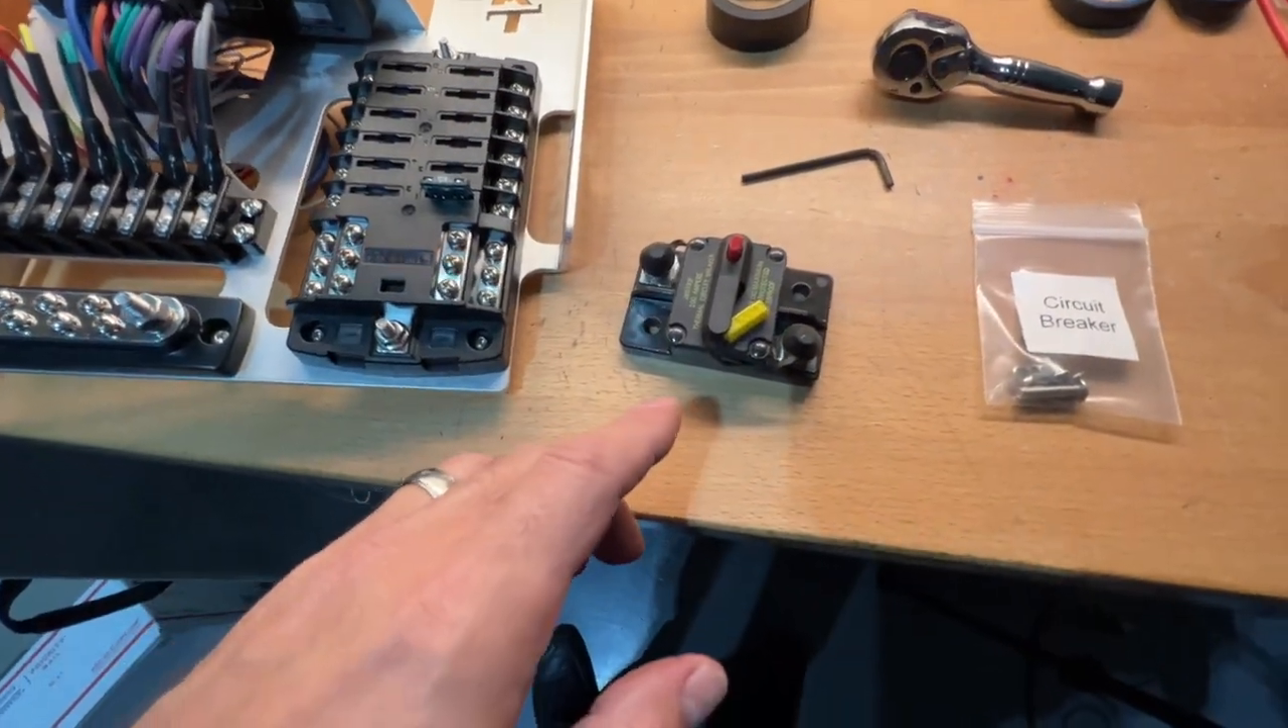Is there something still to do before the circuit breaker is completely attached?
Yes.